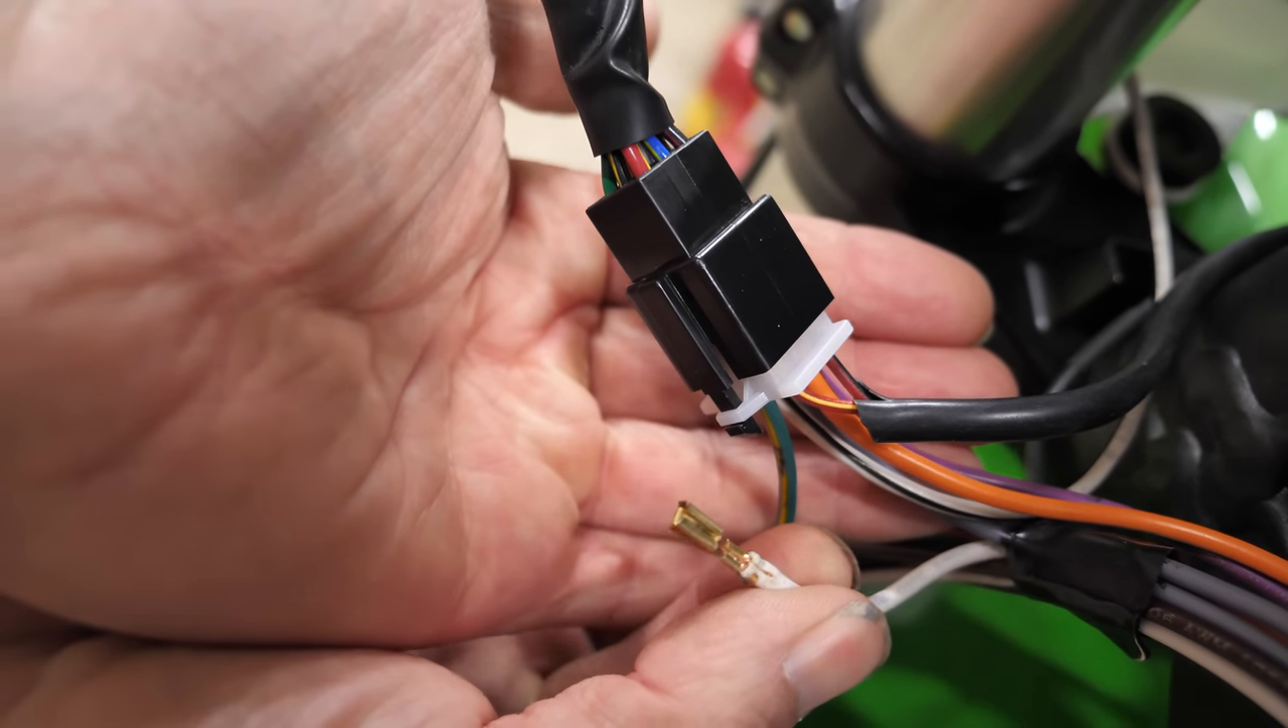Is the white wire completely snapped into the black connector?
No.